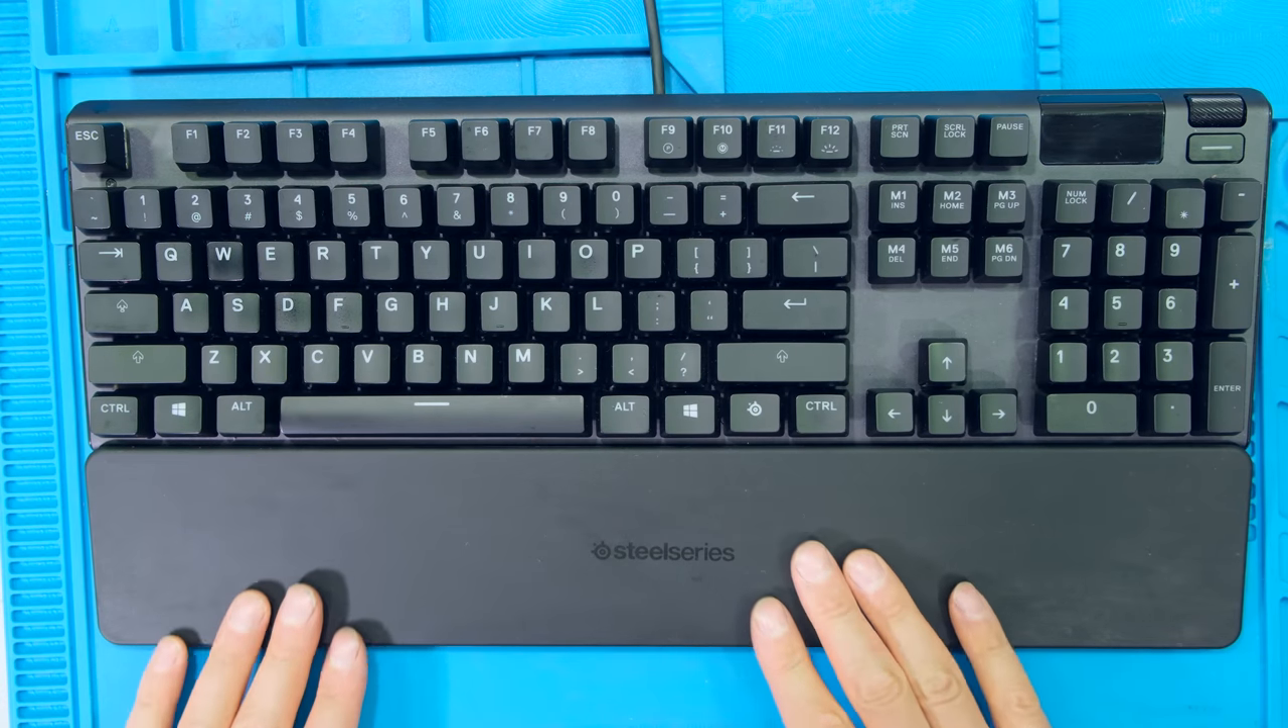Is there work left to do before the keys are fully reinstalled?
No.